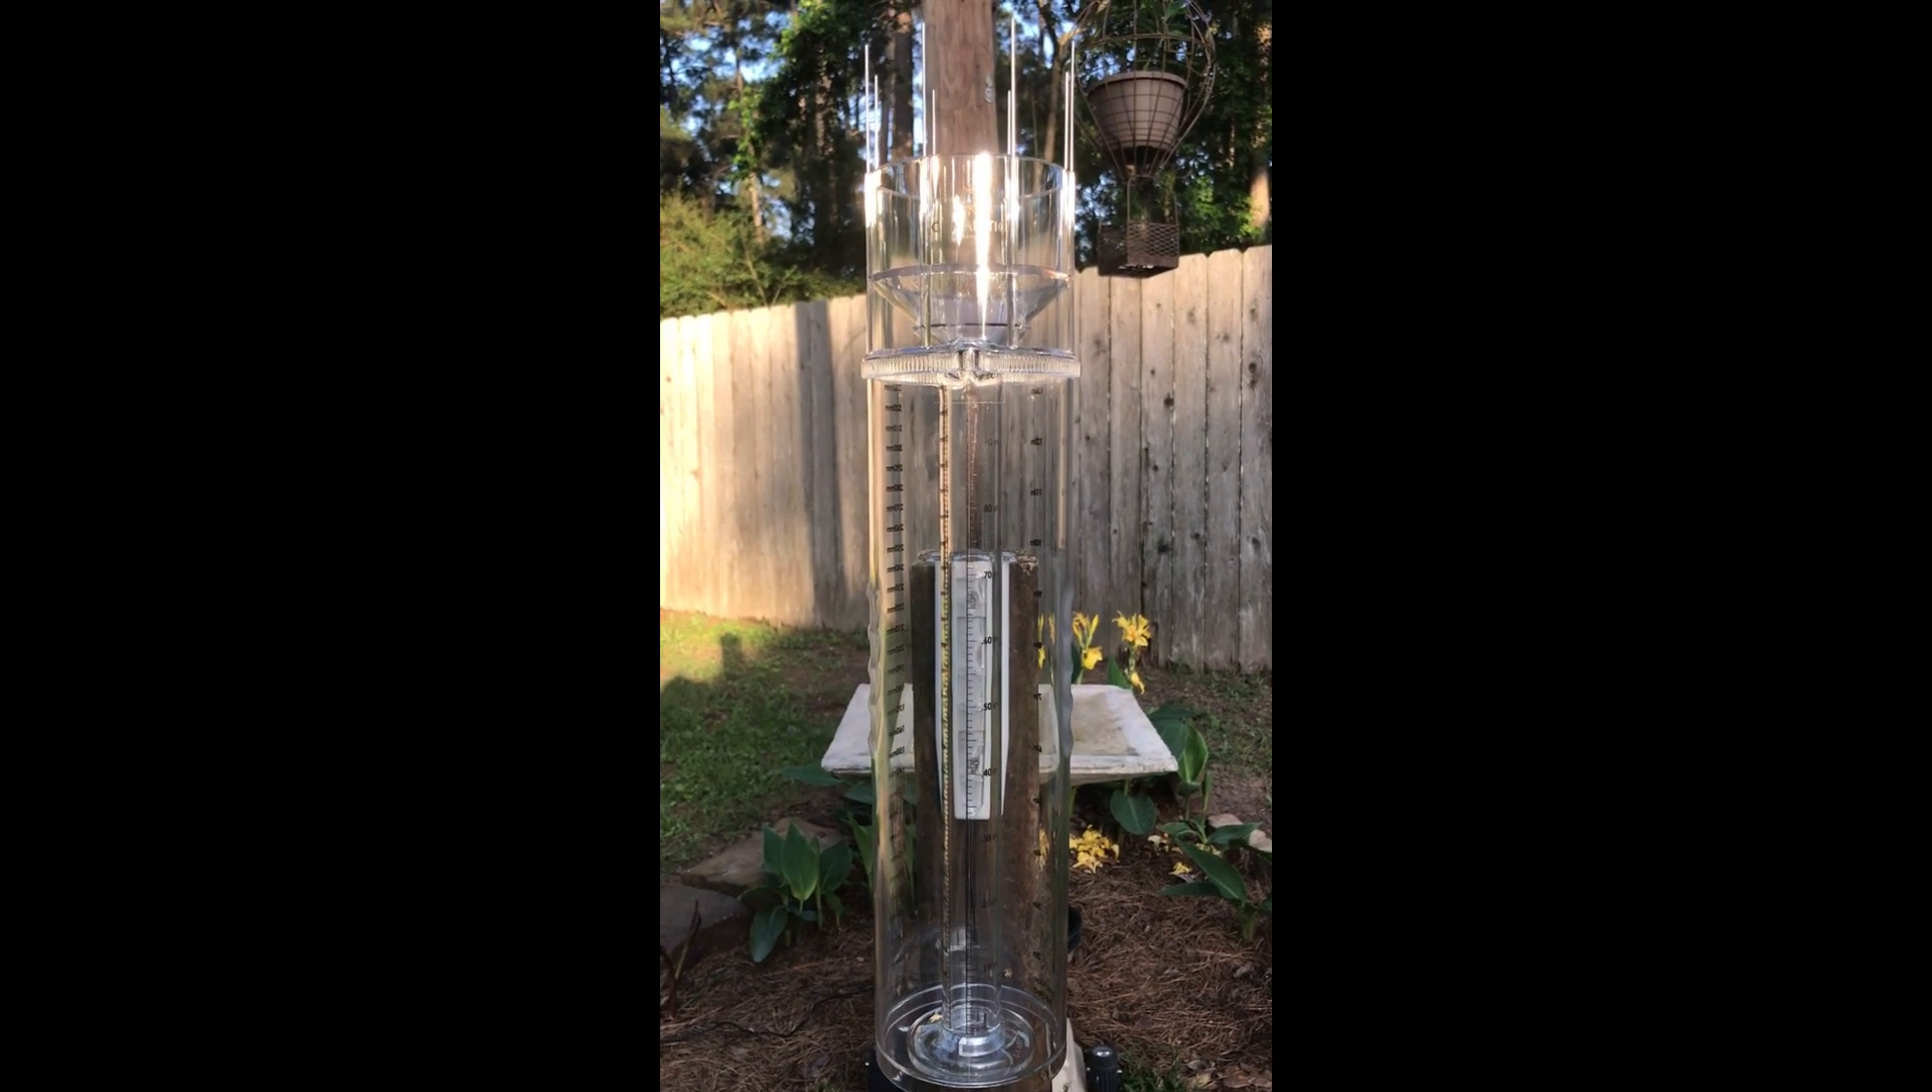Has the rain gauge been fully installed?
Yes.